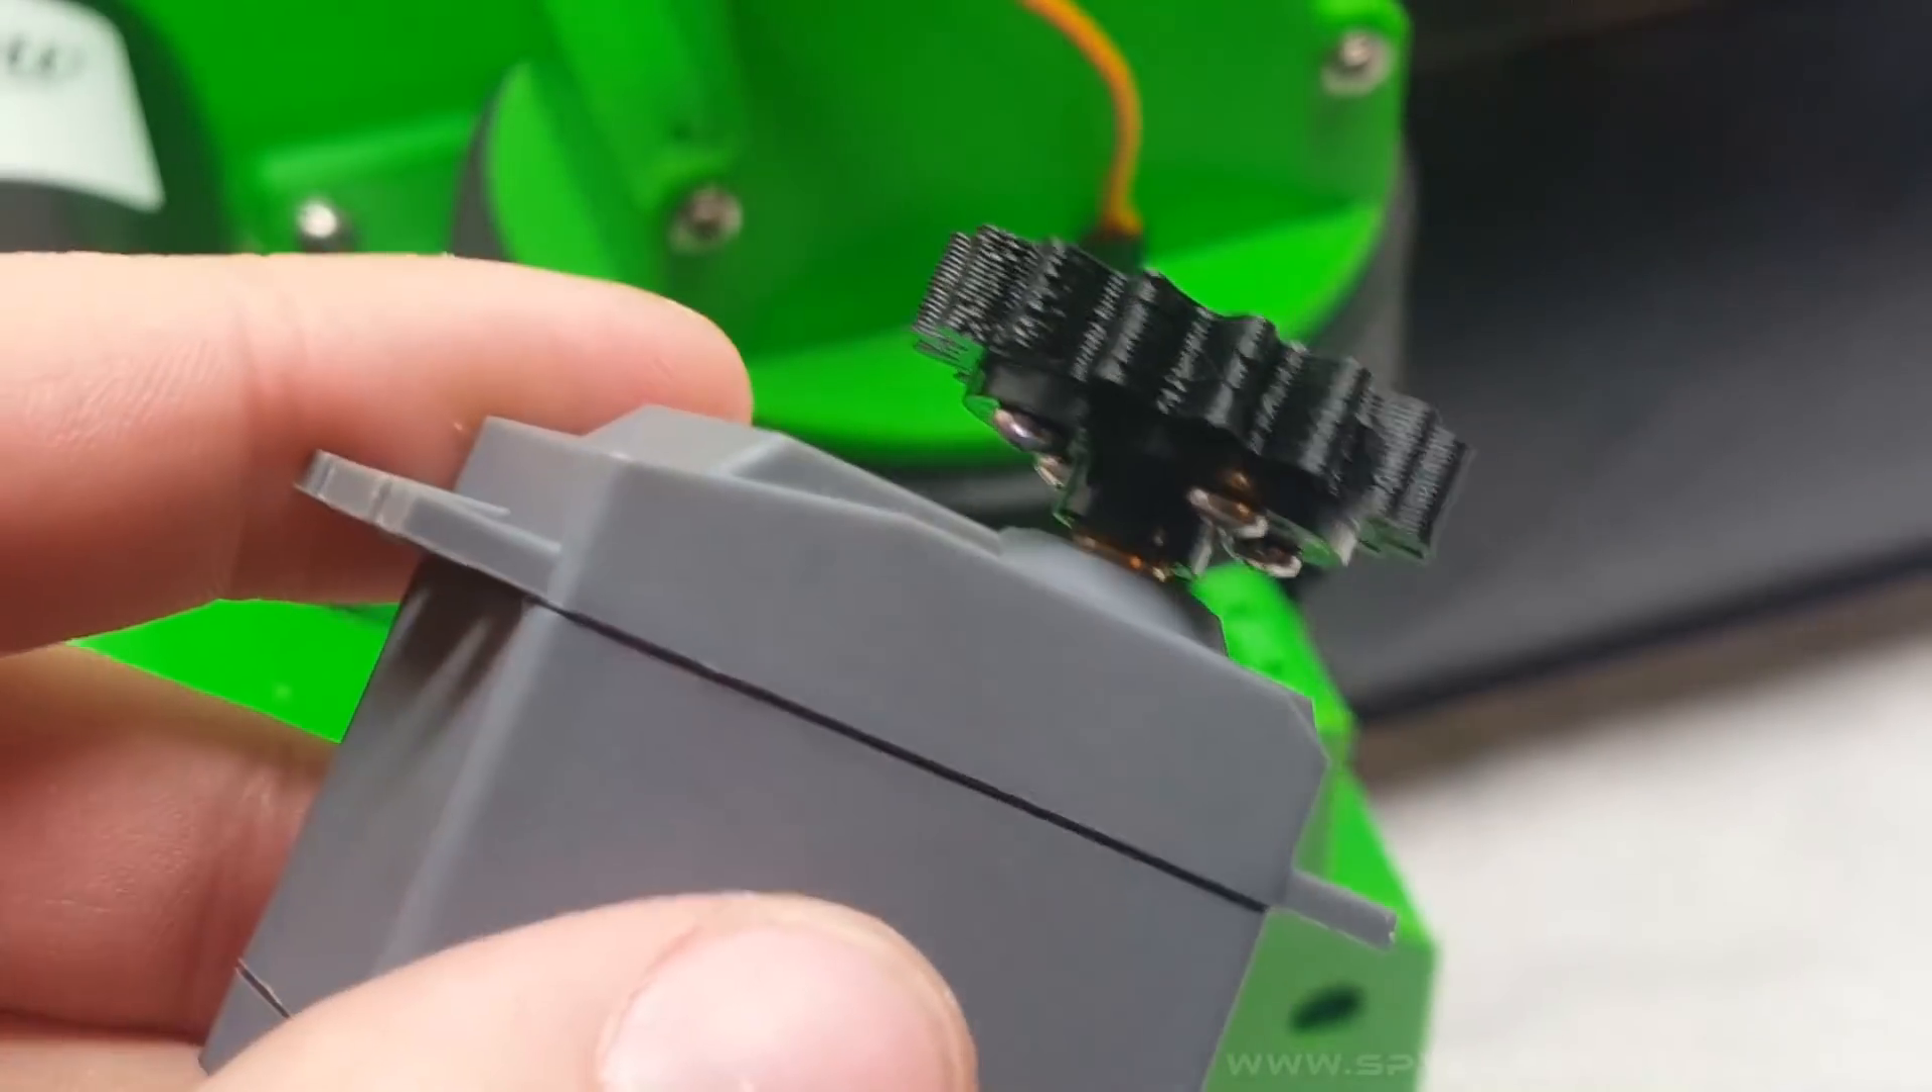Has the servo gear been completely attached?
Yes.